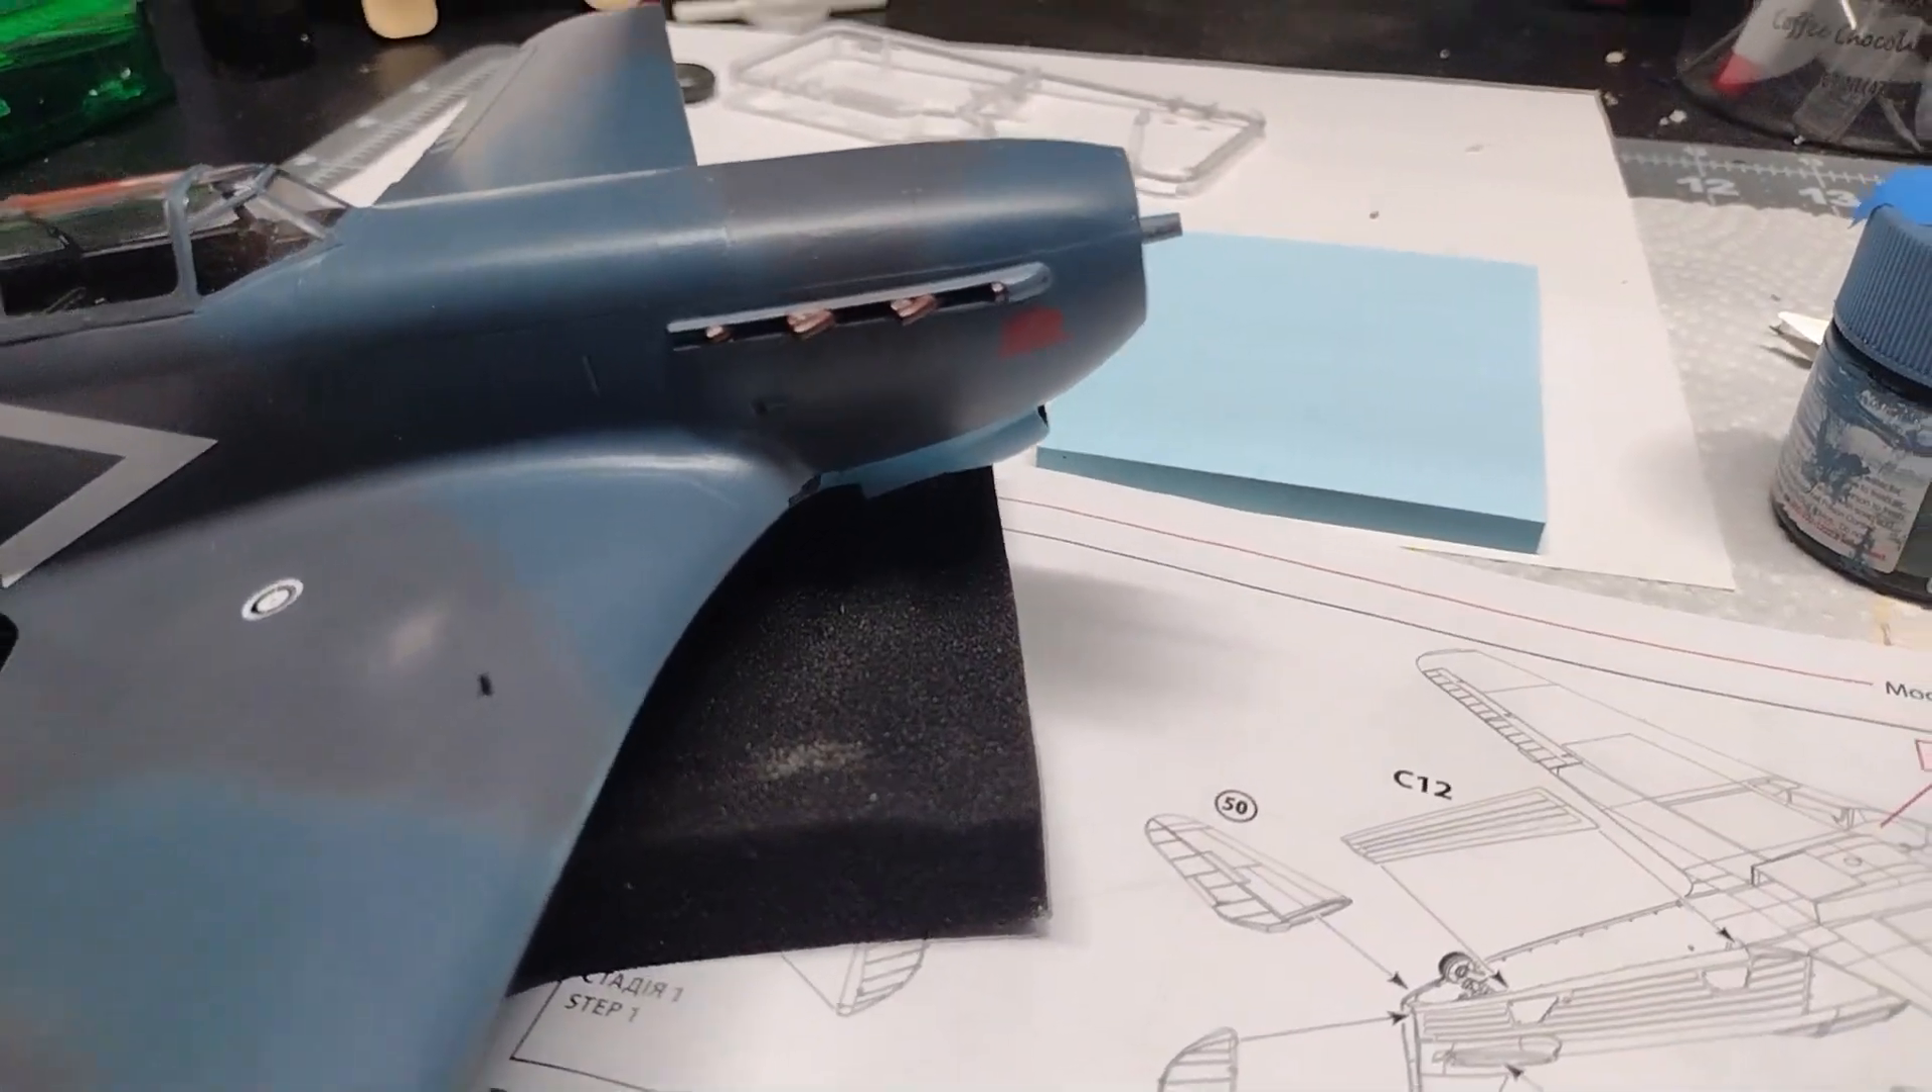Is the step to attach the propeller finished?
No.